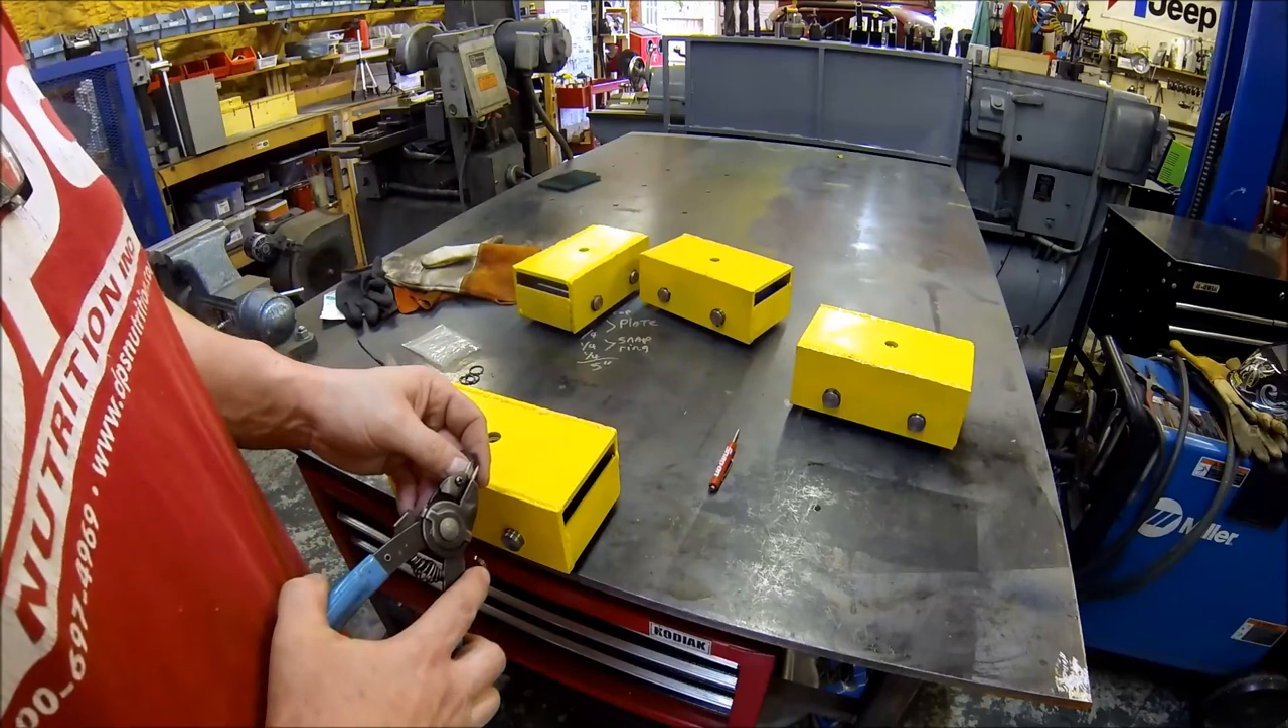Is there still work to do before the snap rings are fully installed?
Yes.